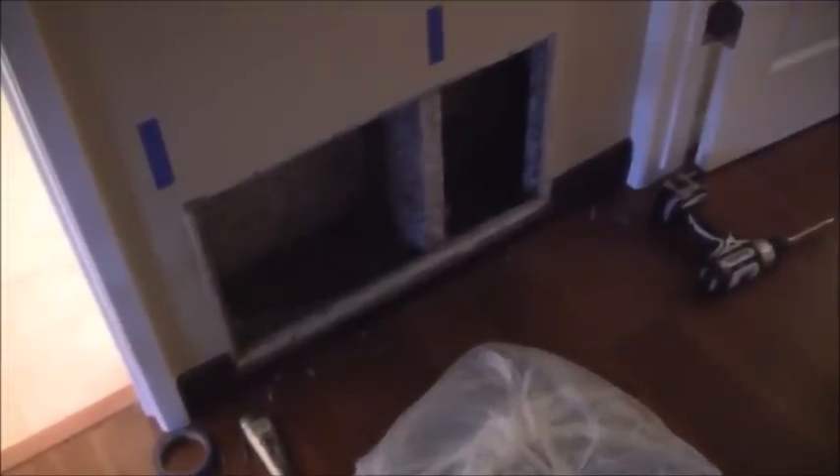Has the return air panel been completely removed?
Yes.